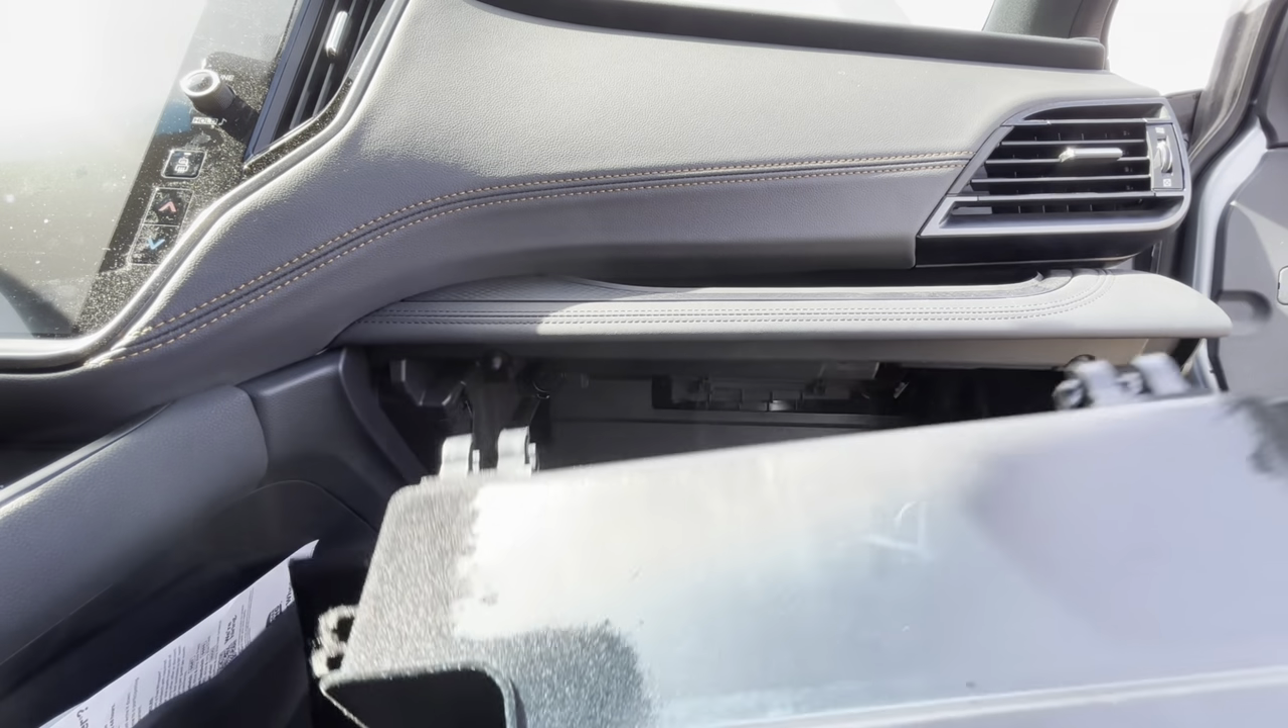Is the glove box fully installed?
No.